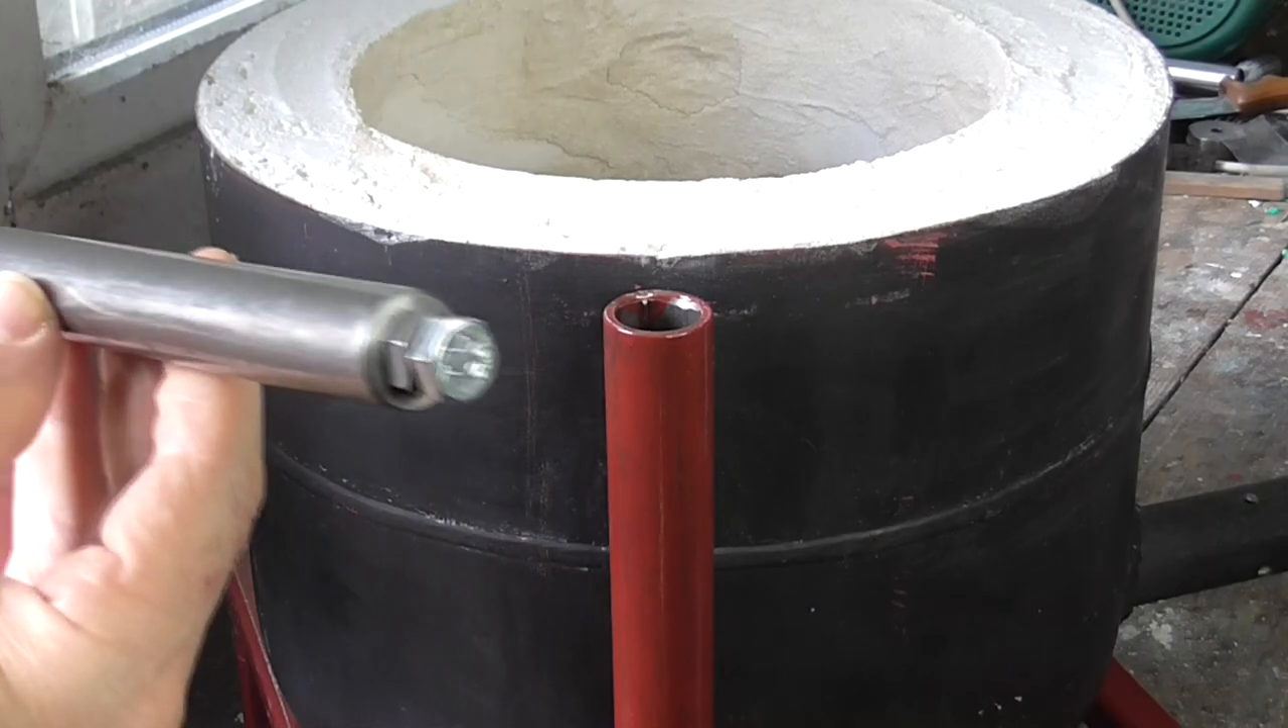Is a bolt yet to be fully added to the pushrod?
No.